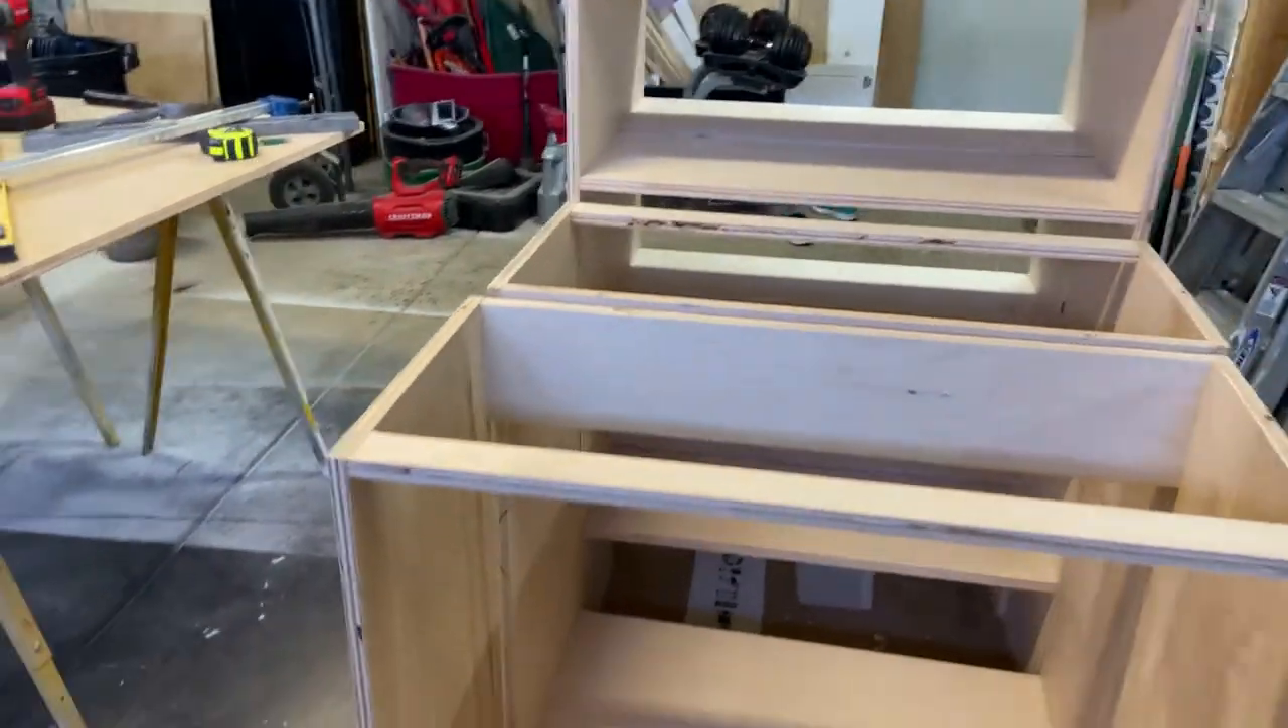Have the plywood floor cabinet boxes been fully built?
Yes.